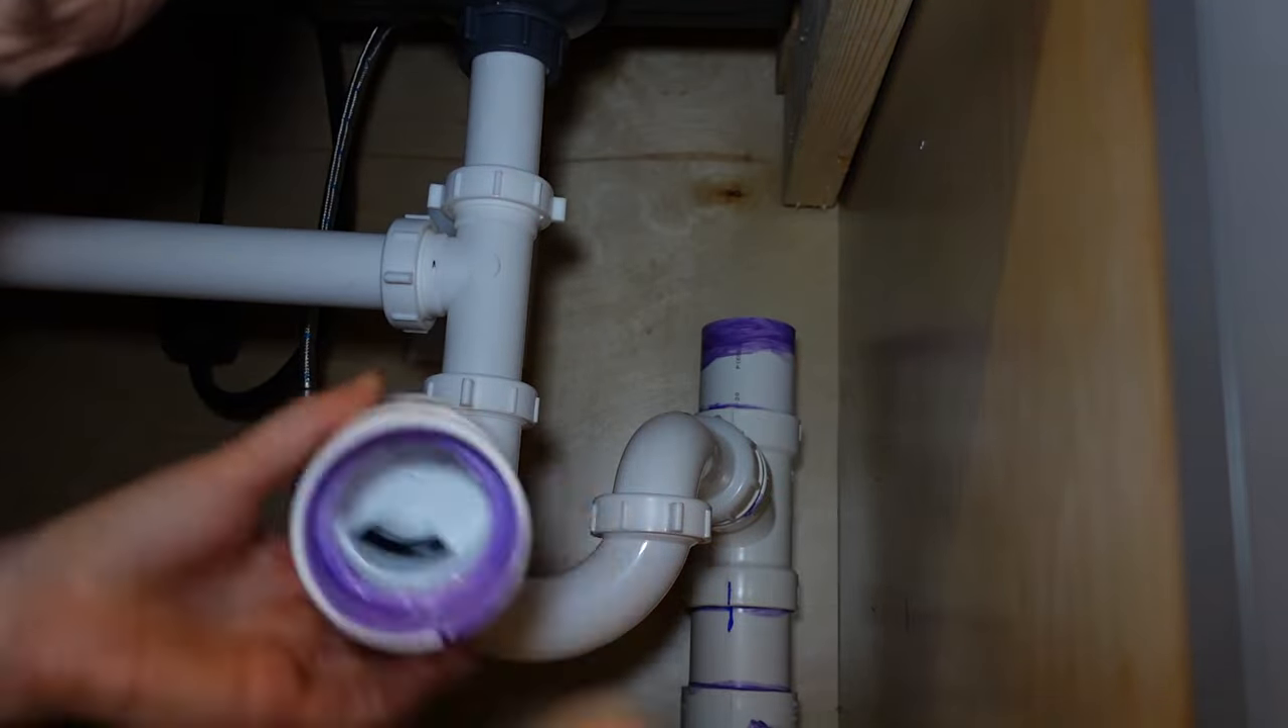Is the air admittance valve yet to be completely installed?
Yes.